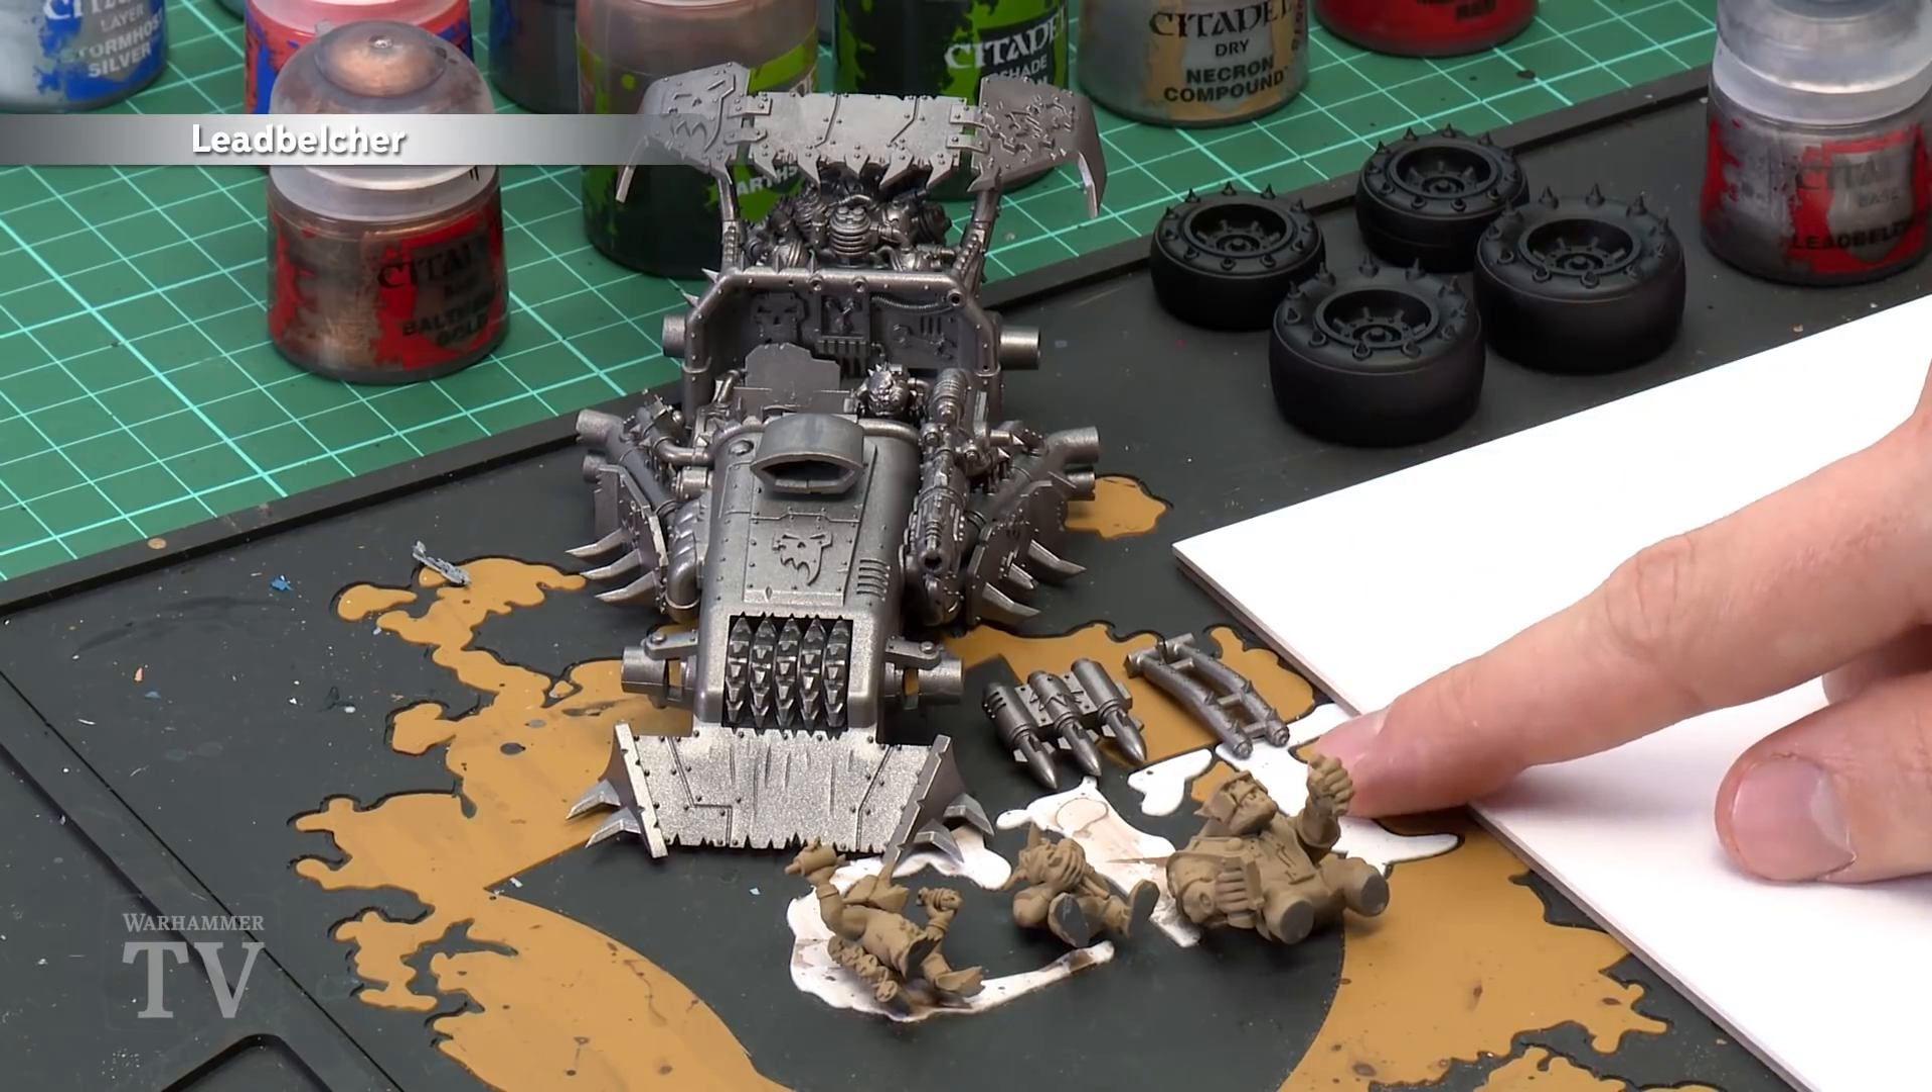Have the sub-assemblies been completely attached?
No.